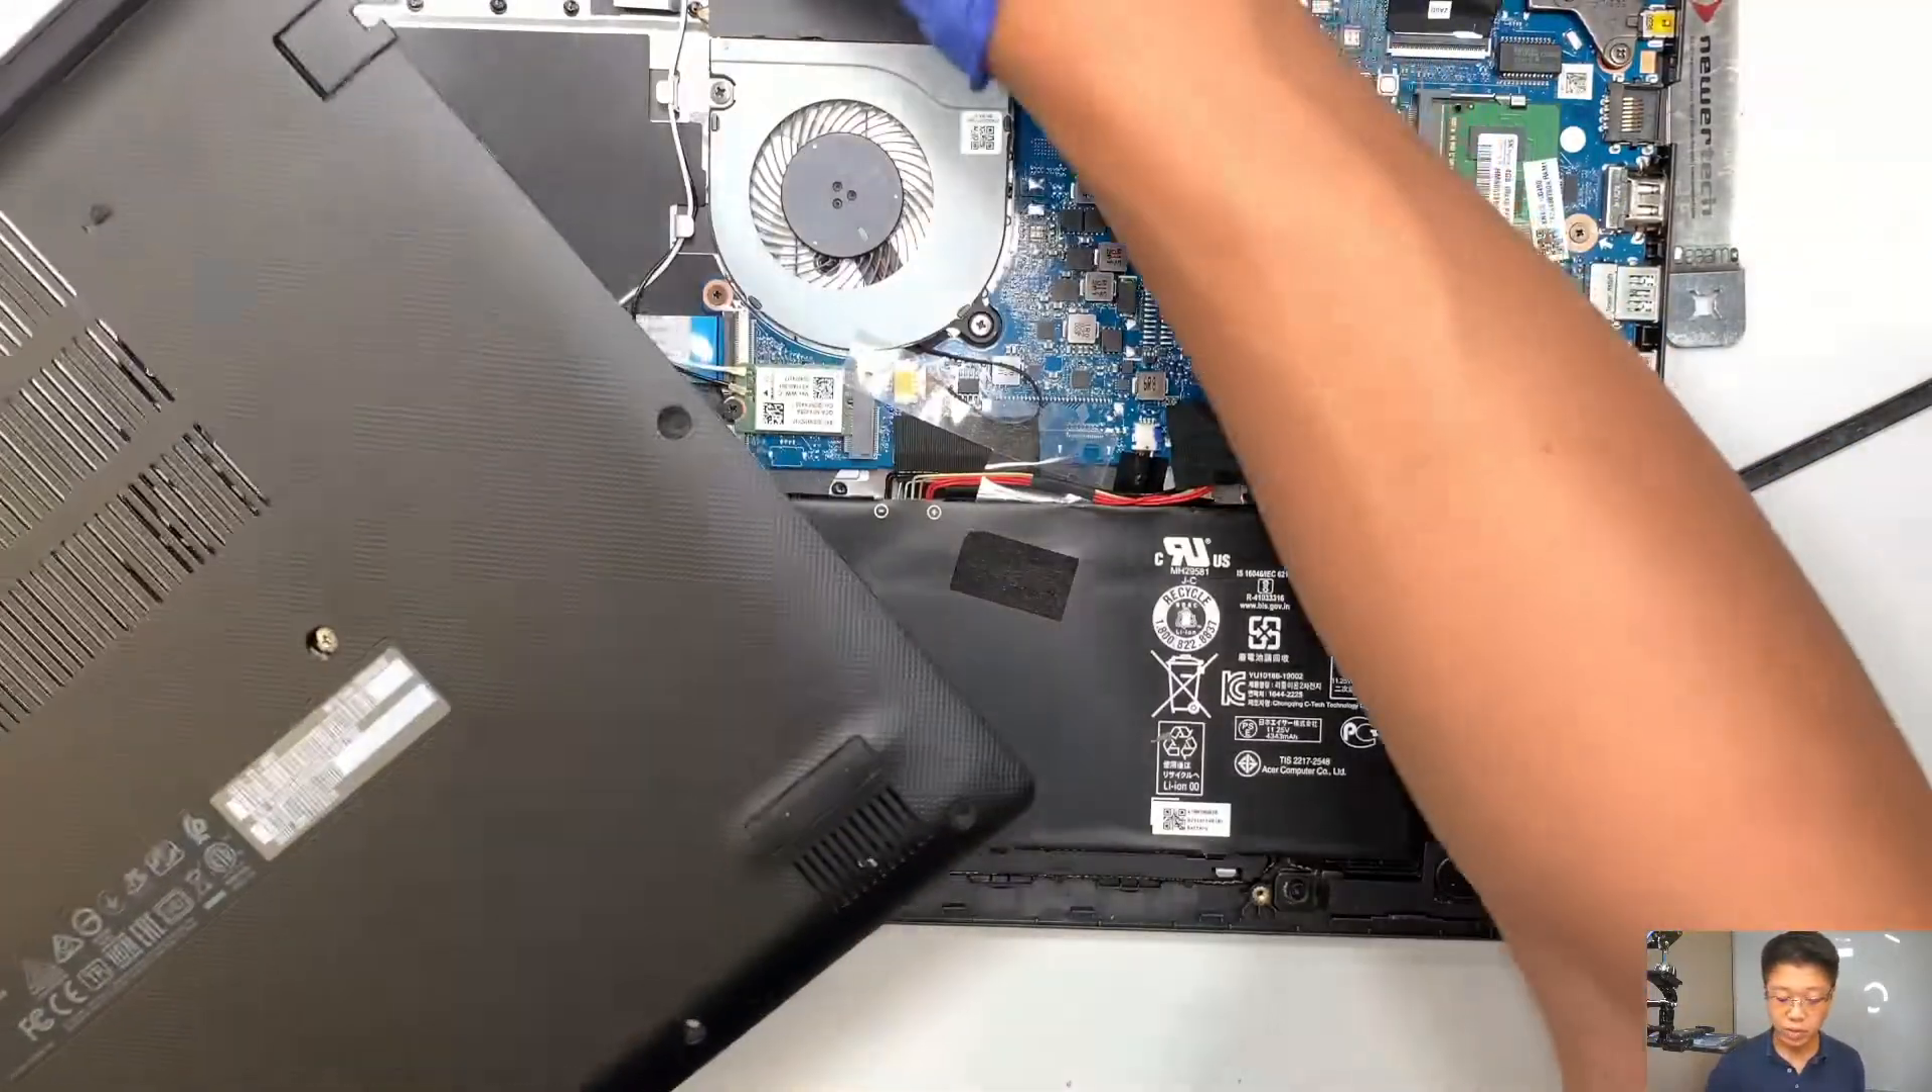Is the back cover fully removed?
Yes.